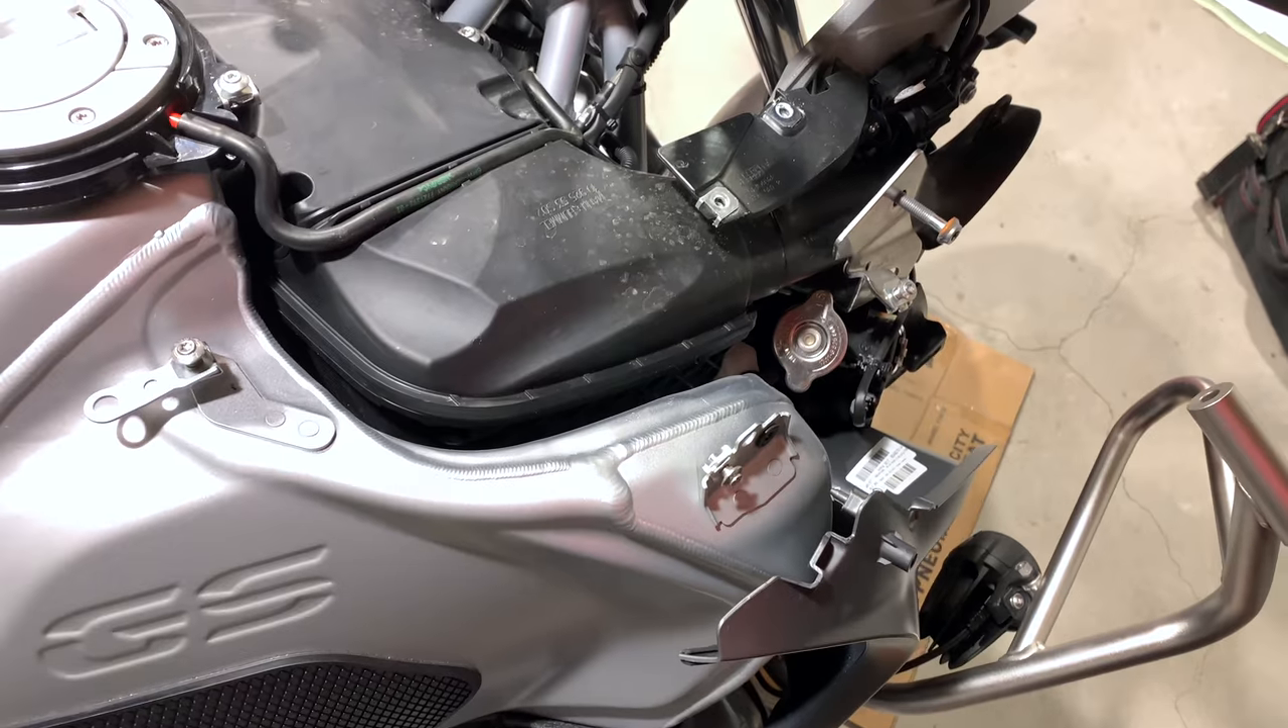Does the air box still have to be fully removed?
Yes.